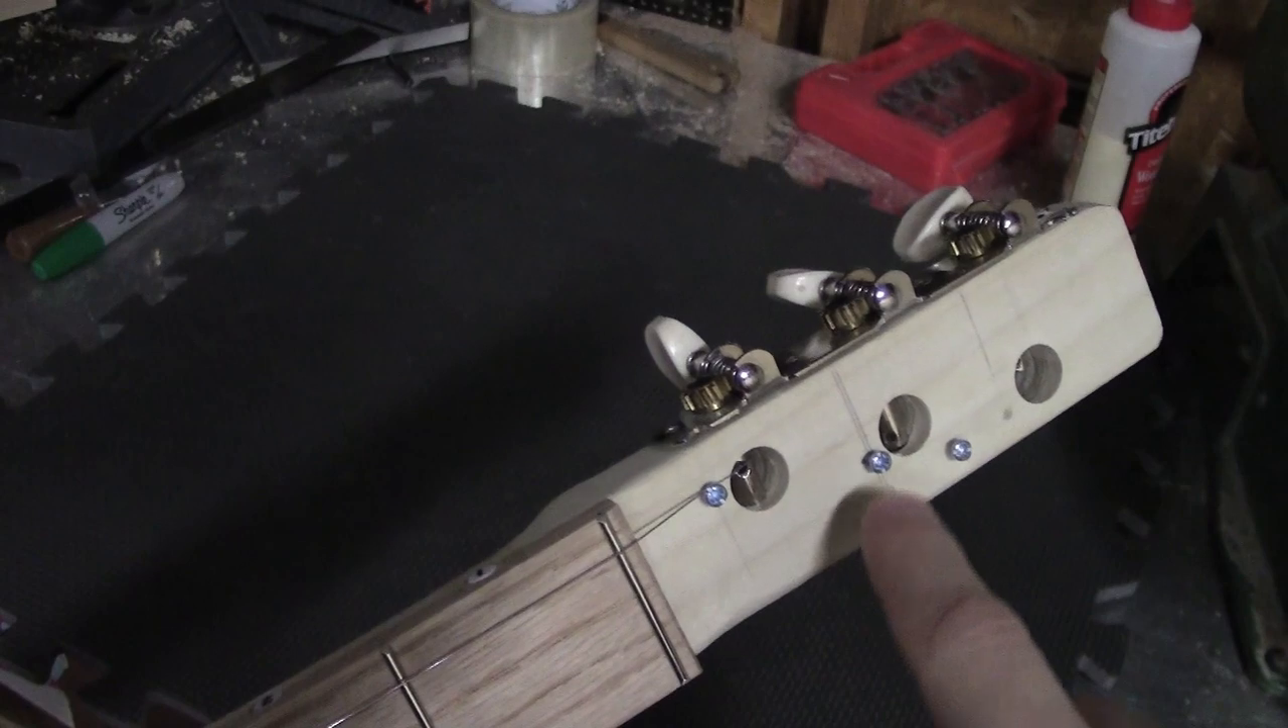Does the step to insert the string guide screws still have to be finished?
No.